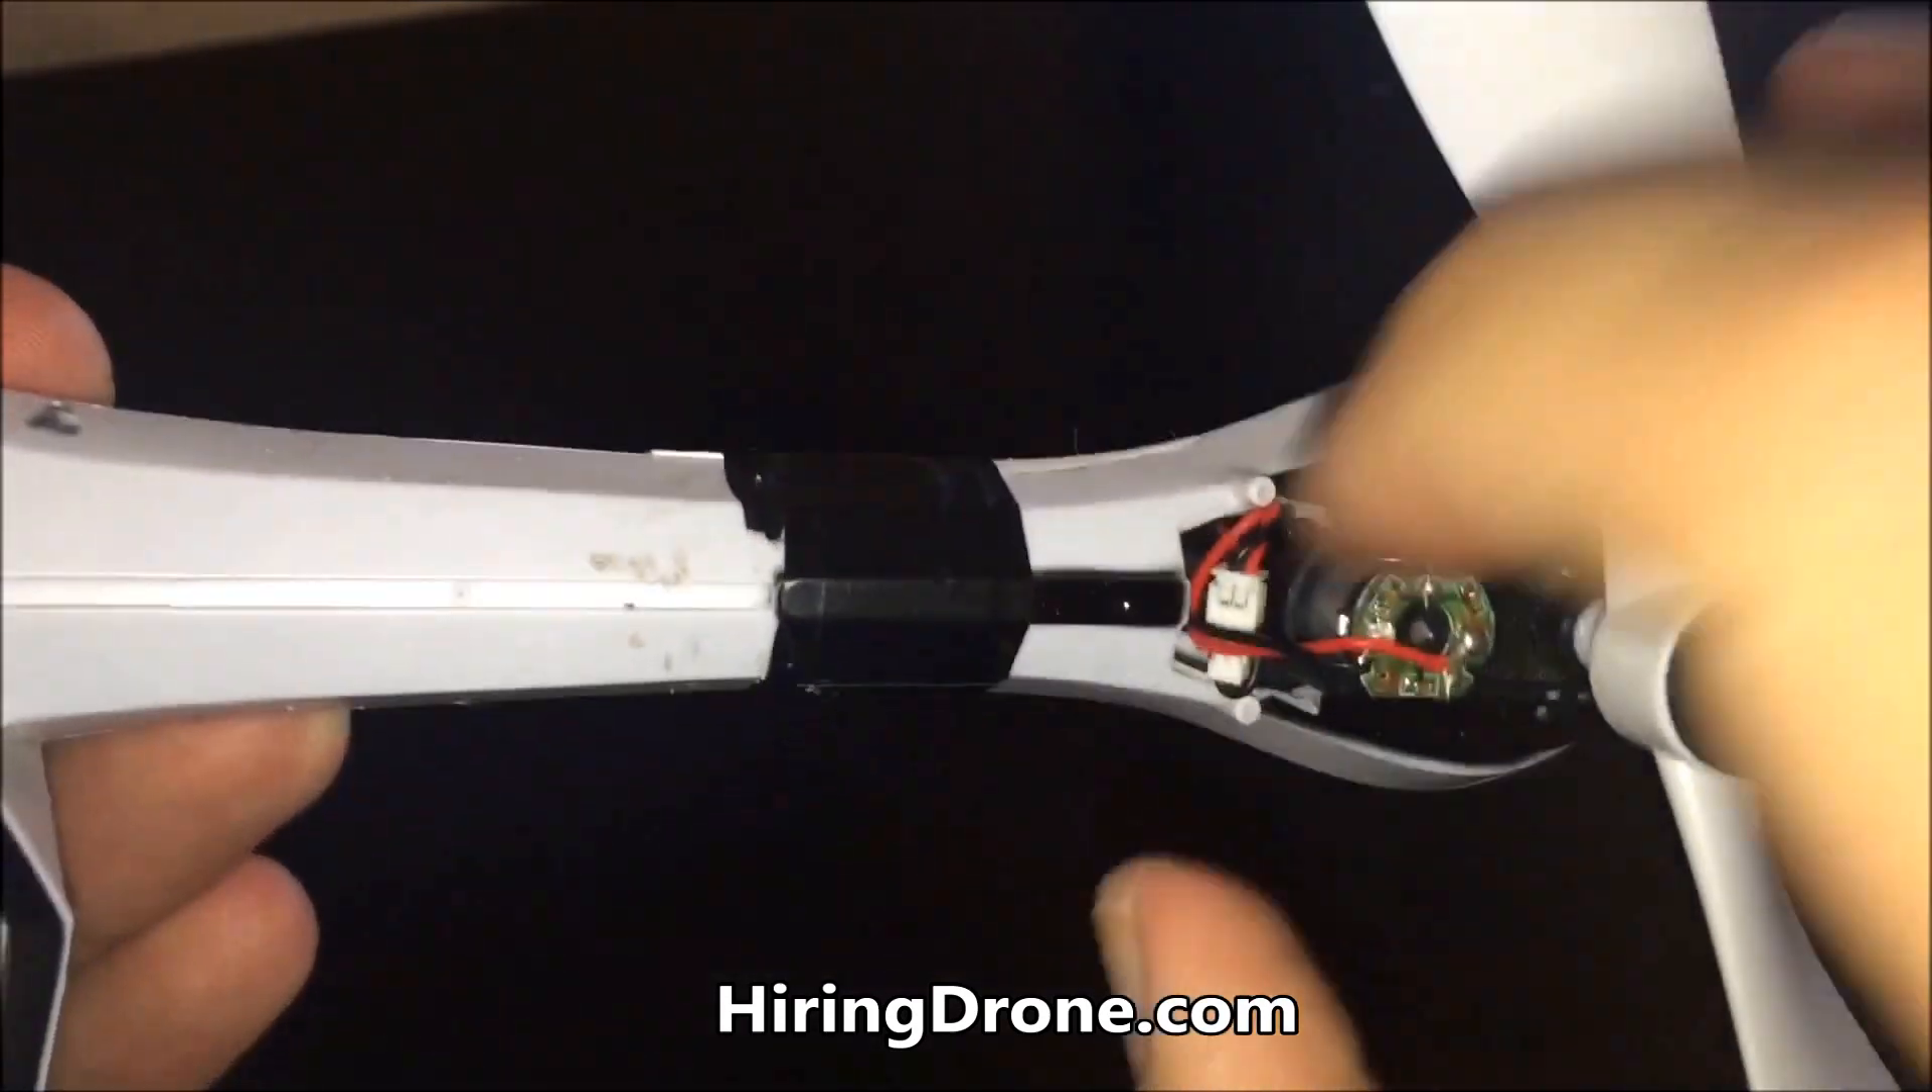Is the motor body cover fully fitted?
No.